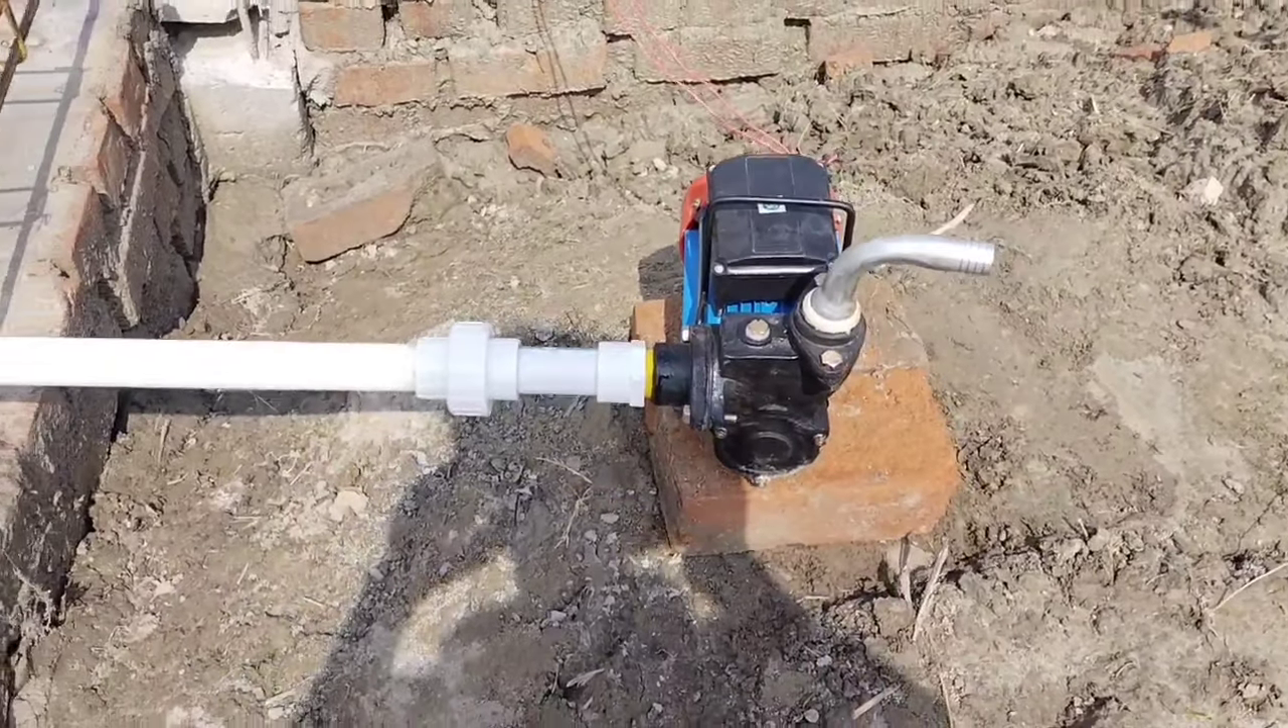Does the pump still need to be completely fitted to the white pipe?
No.